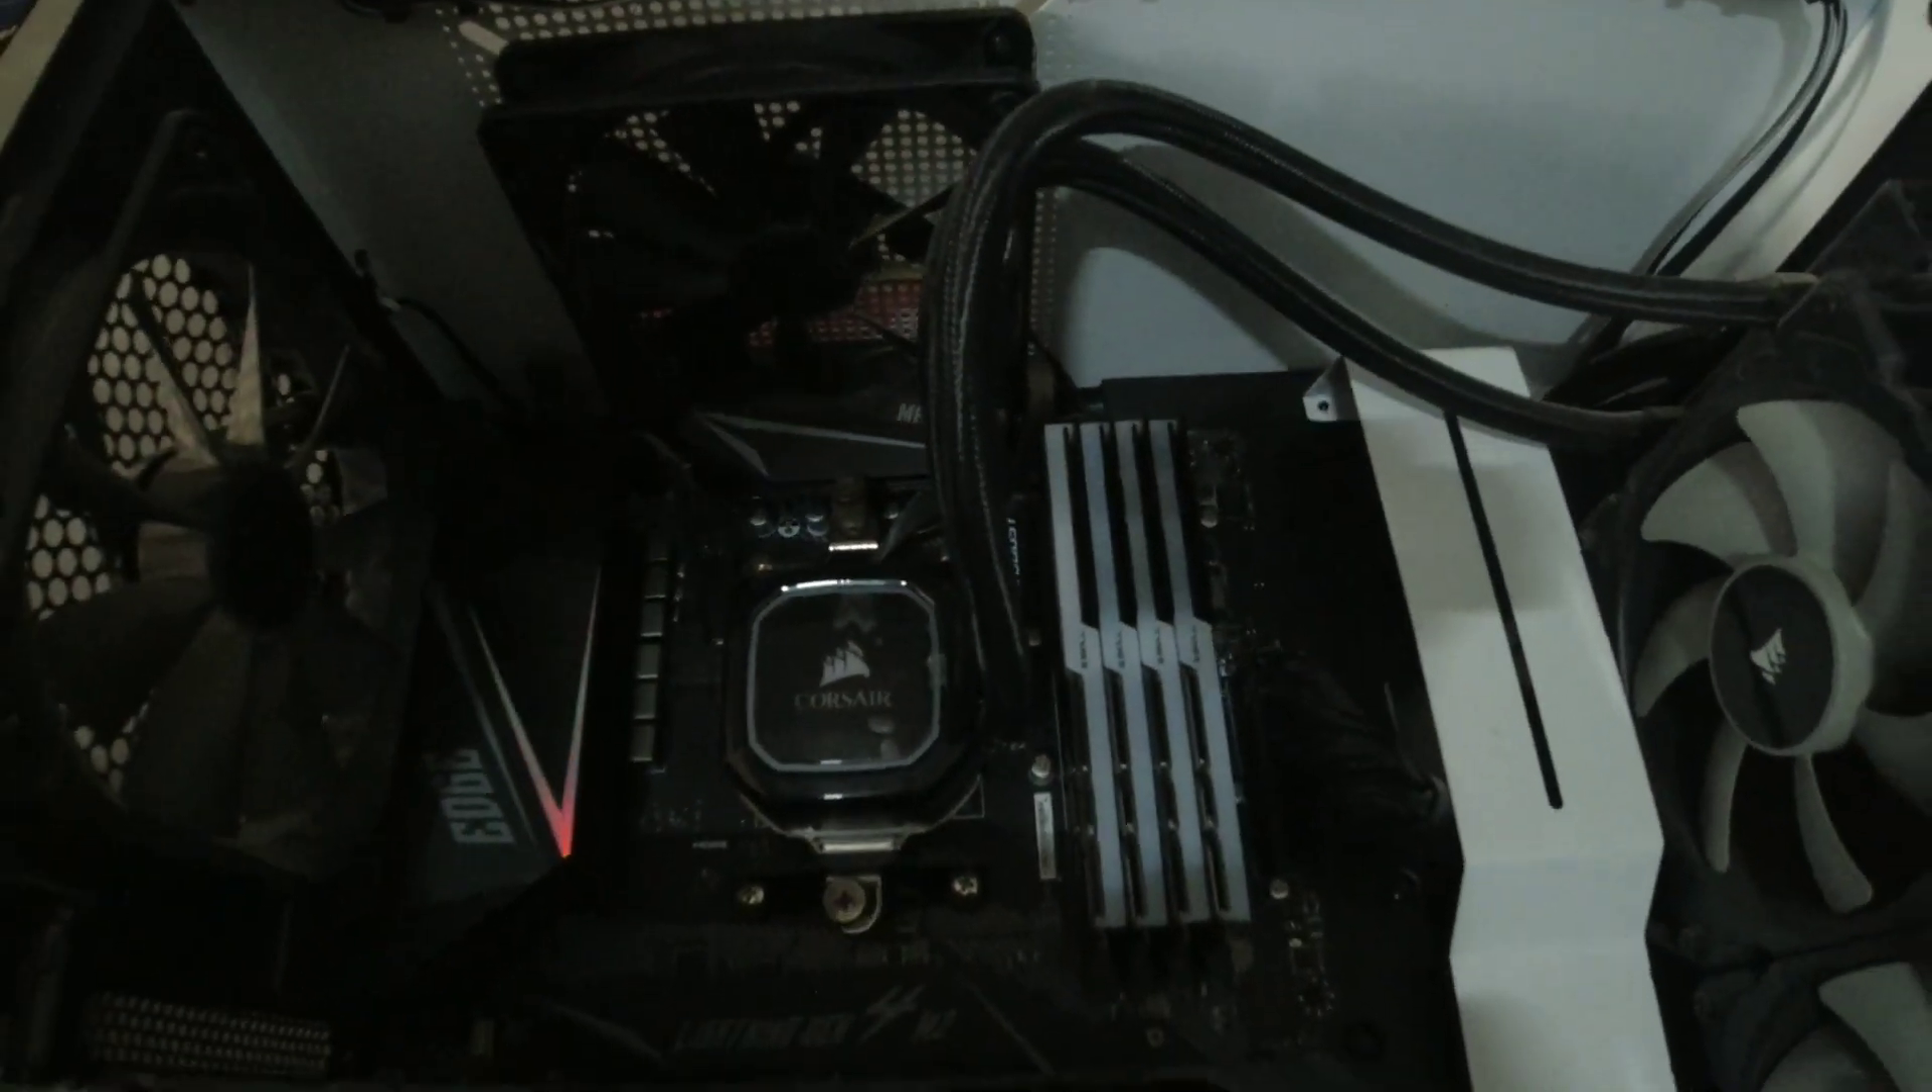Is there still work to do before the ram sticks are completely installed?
No.